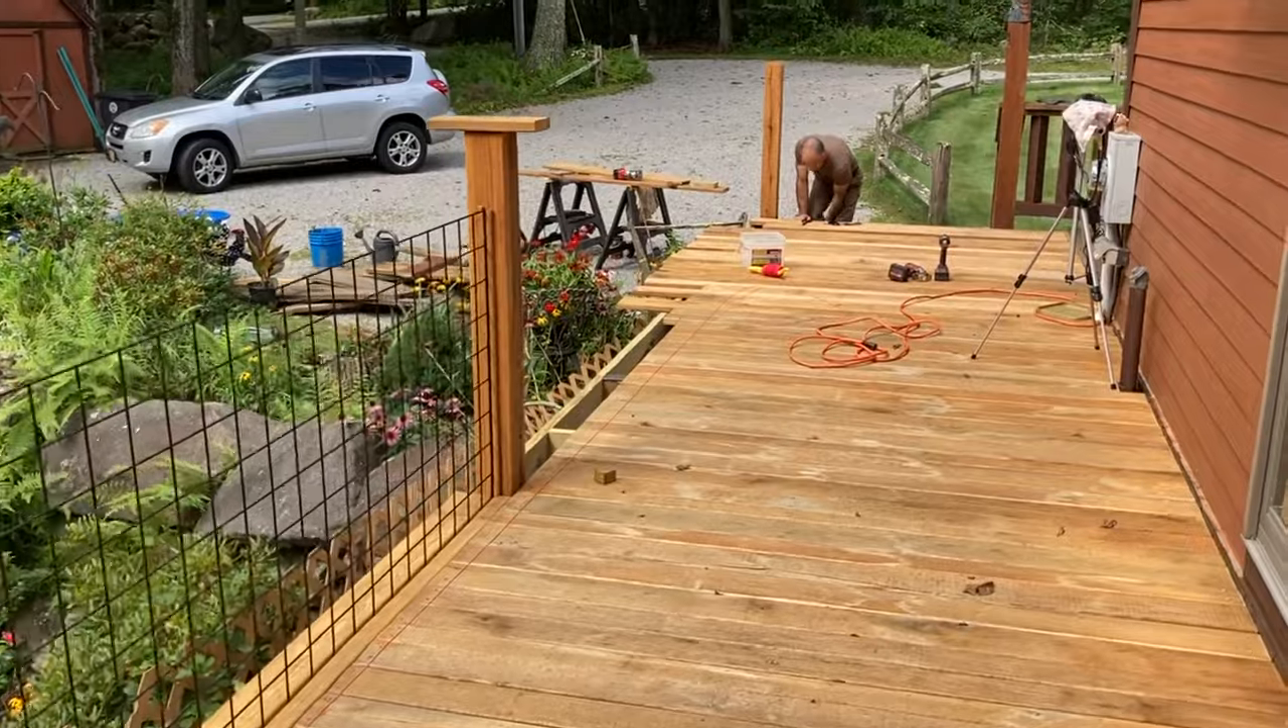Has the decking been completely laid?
No.